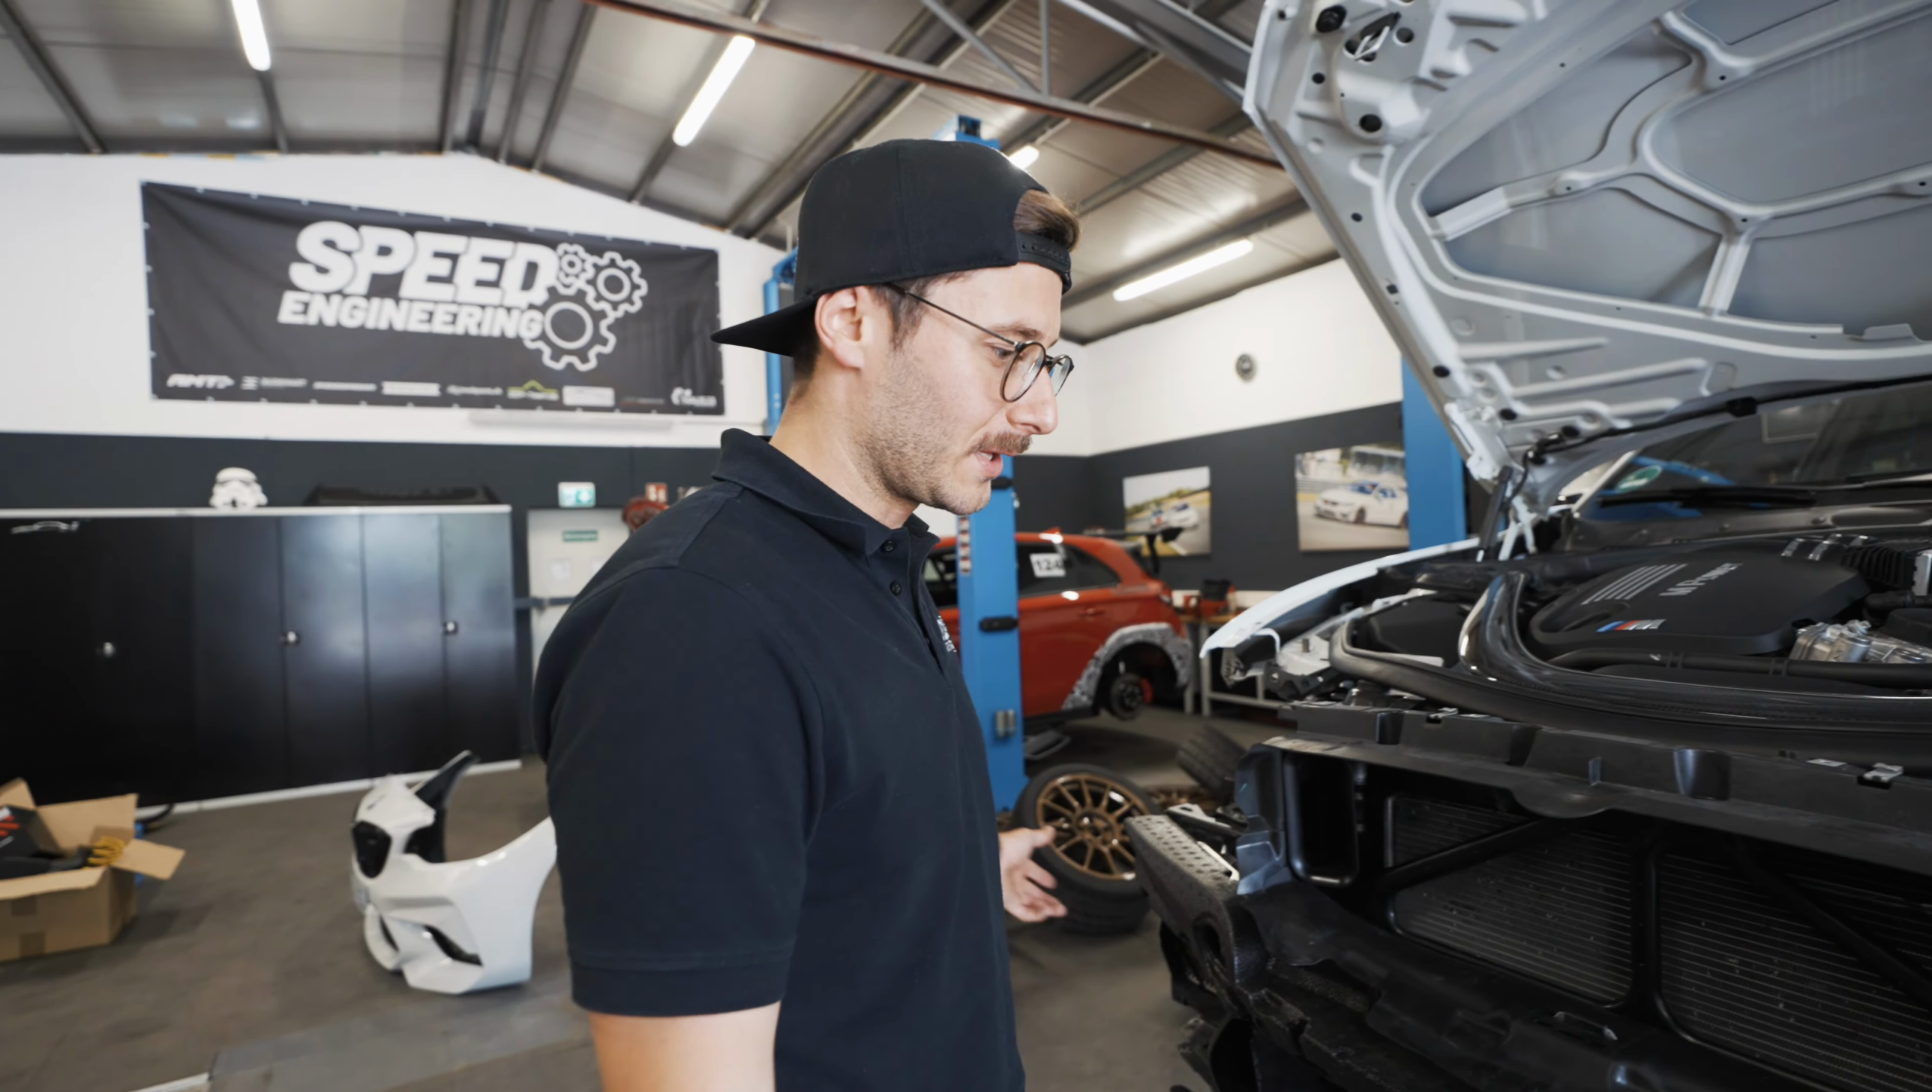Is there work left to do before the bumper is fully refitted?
Yes.